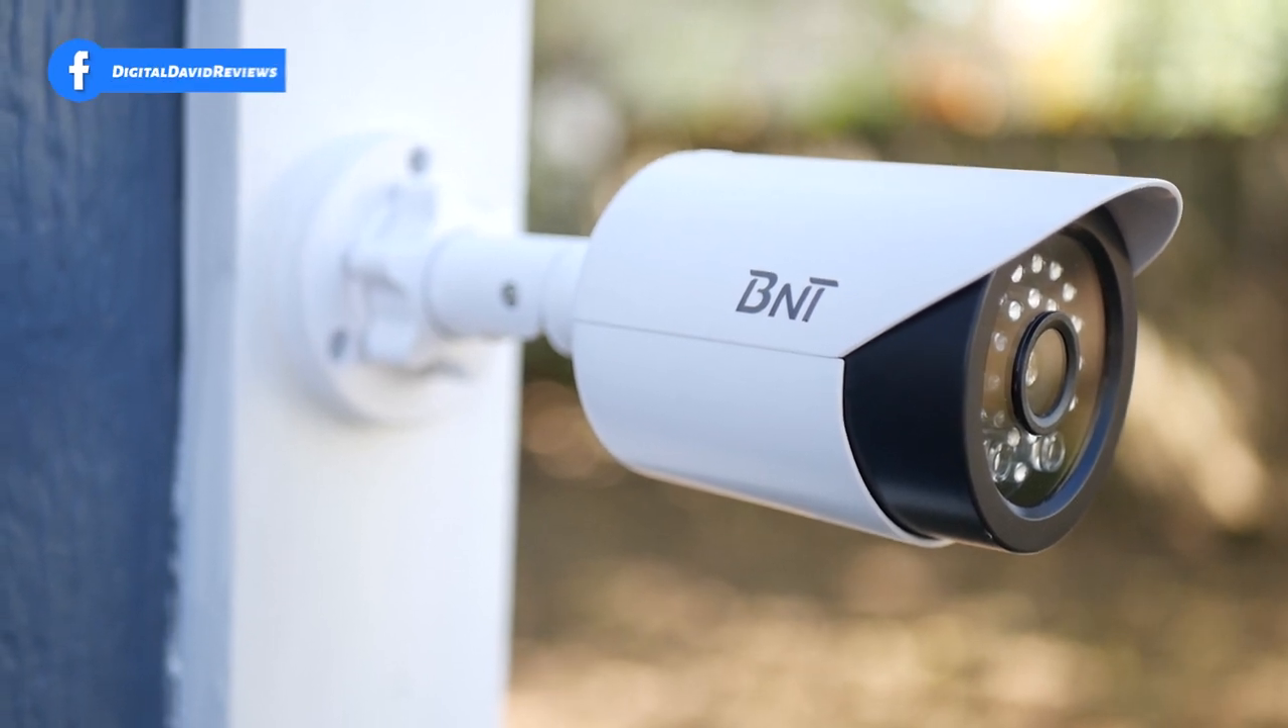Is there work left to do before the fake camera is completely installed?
No.